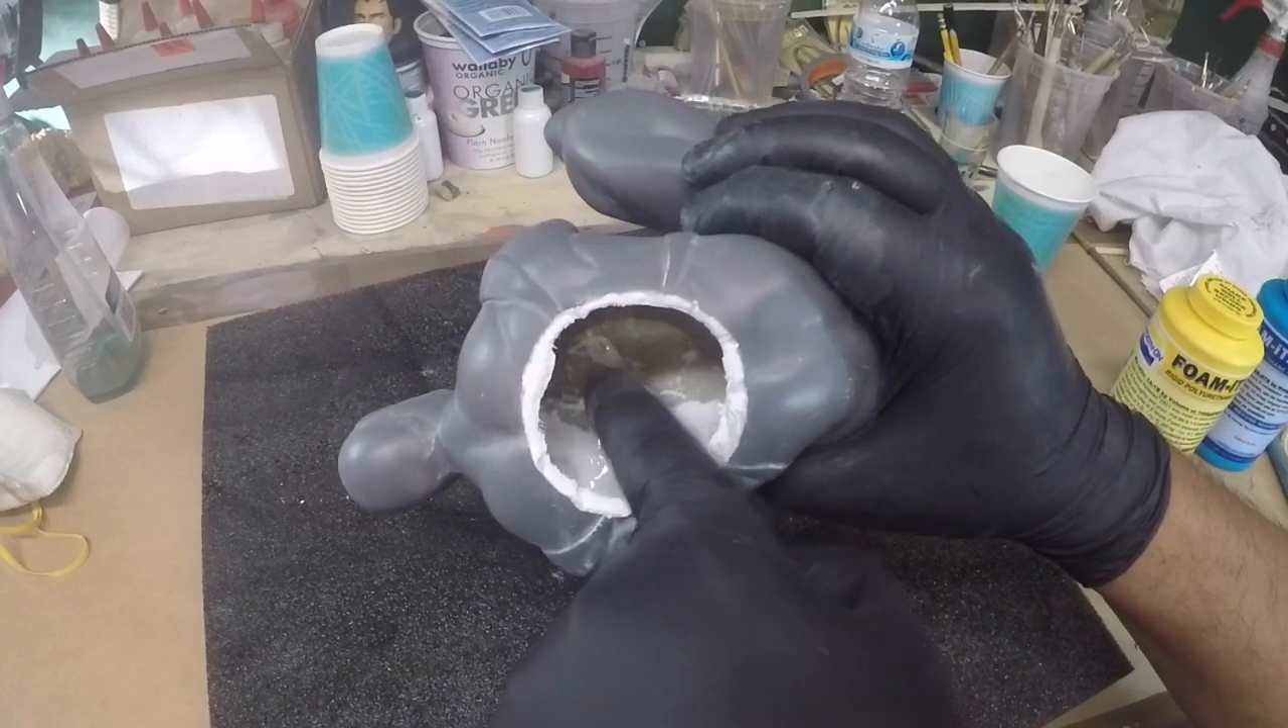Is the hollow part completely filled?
No.